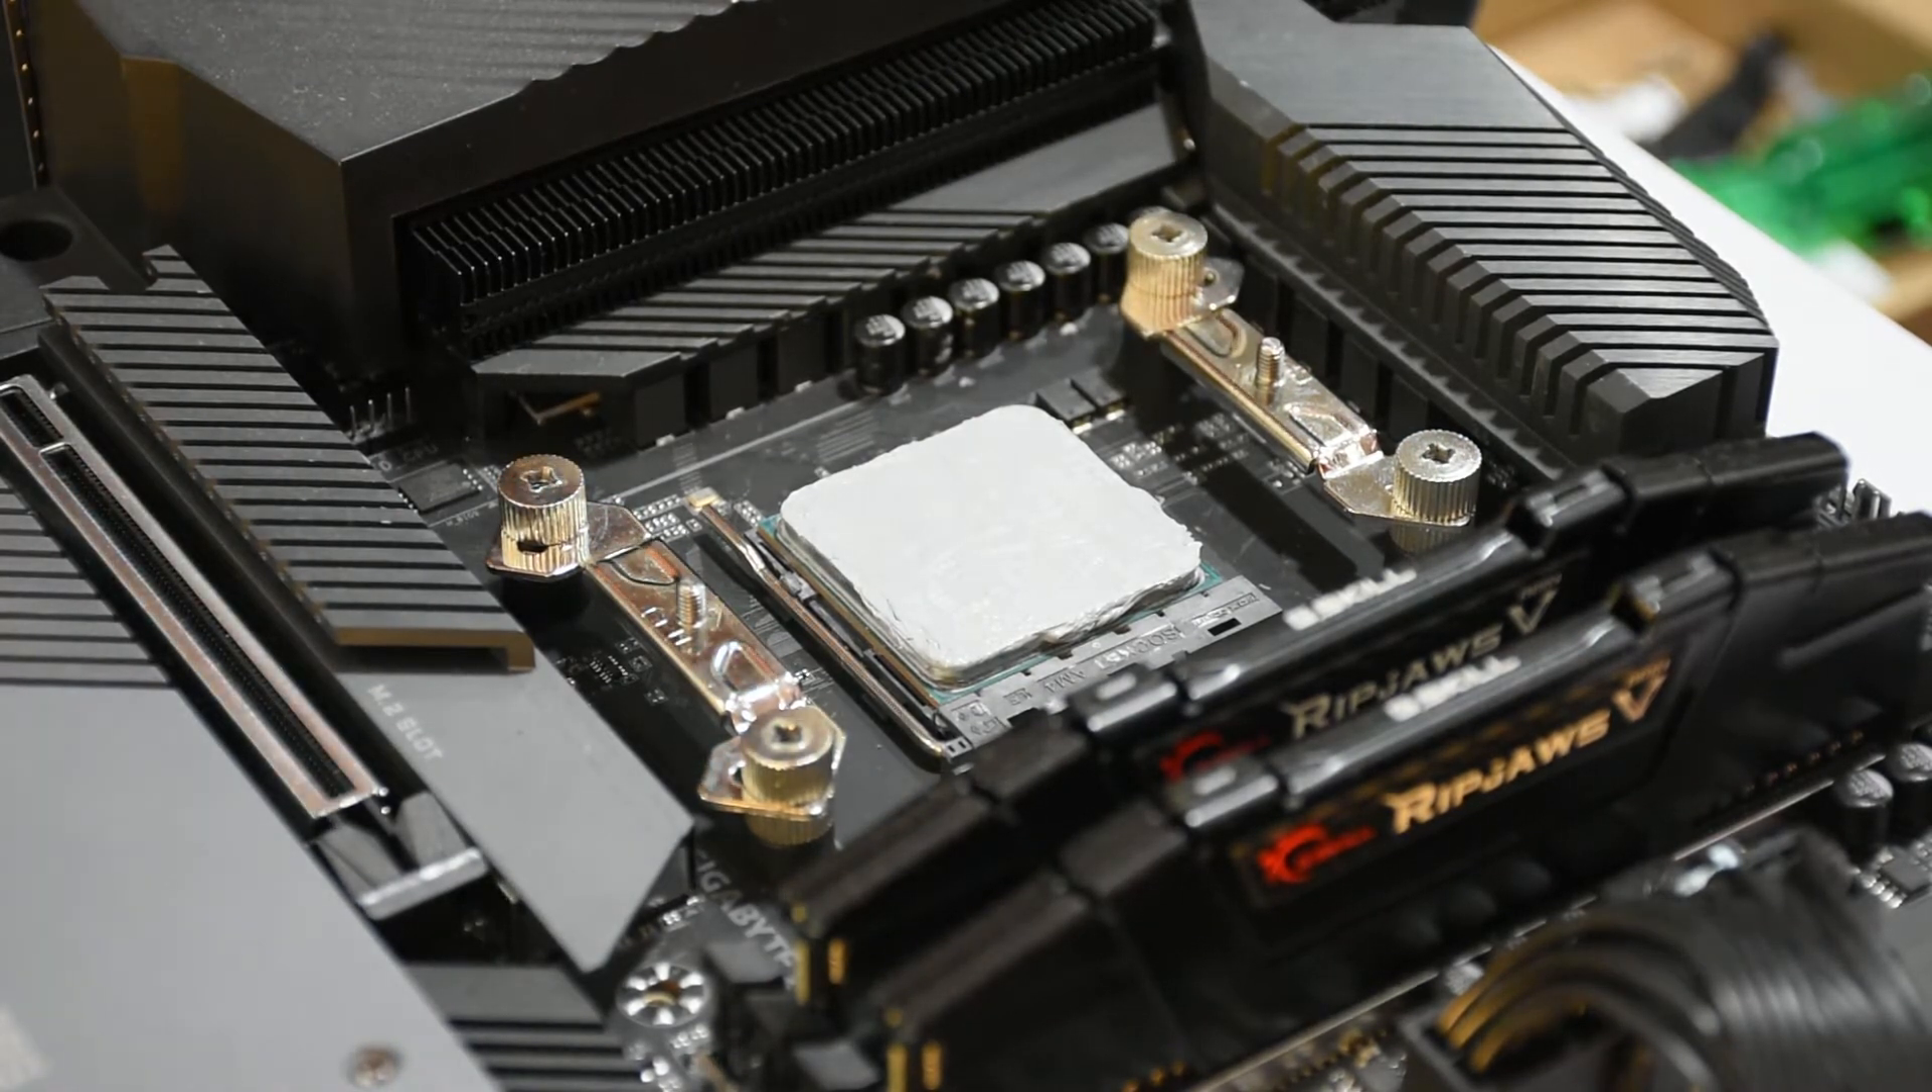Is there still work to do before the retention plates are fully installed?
No.